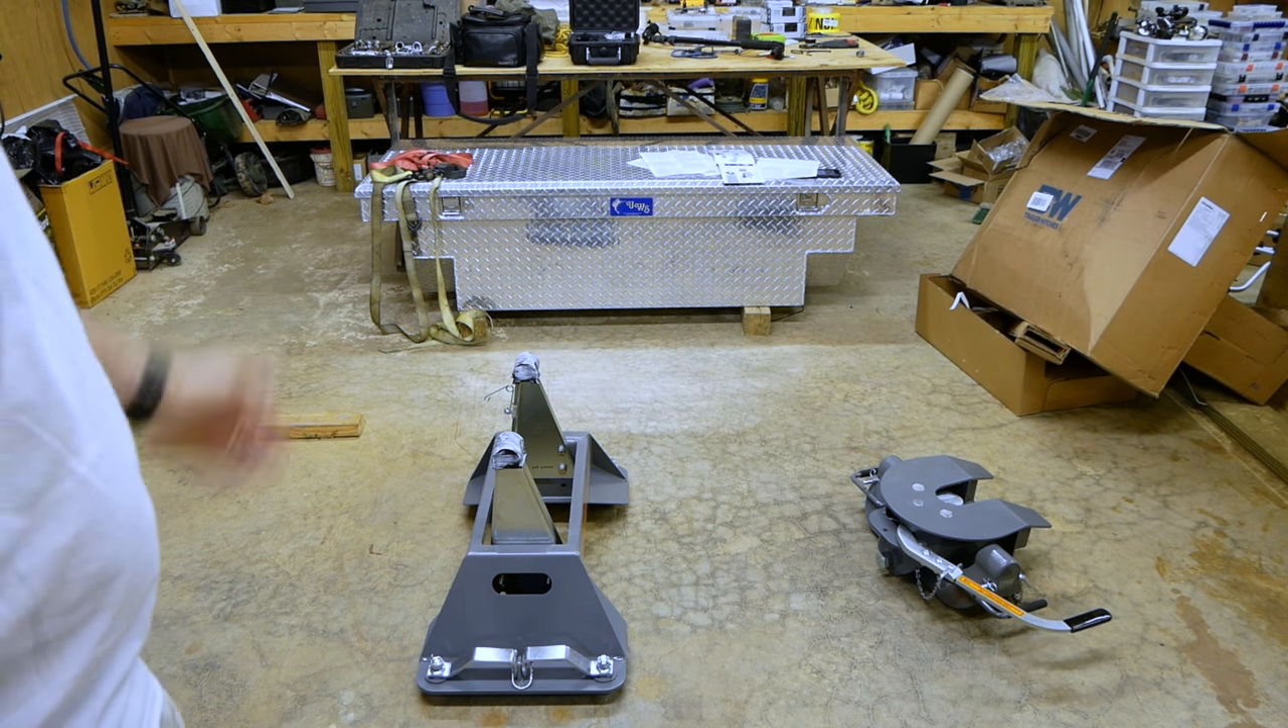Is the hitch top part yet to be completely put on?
Yes.